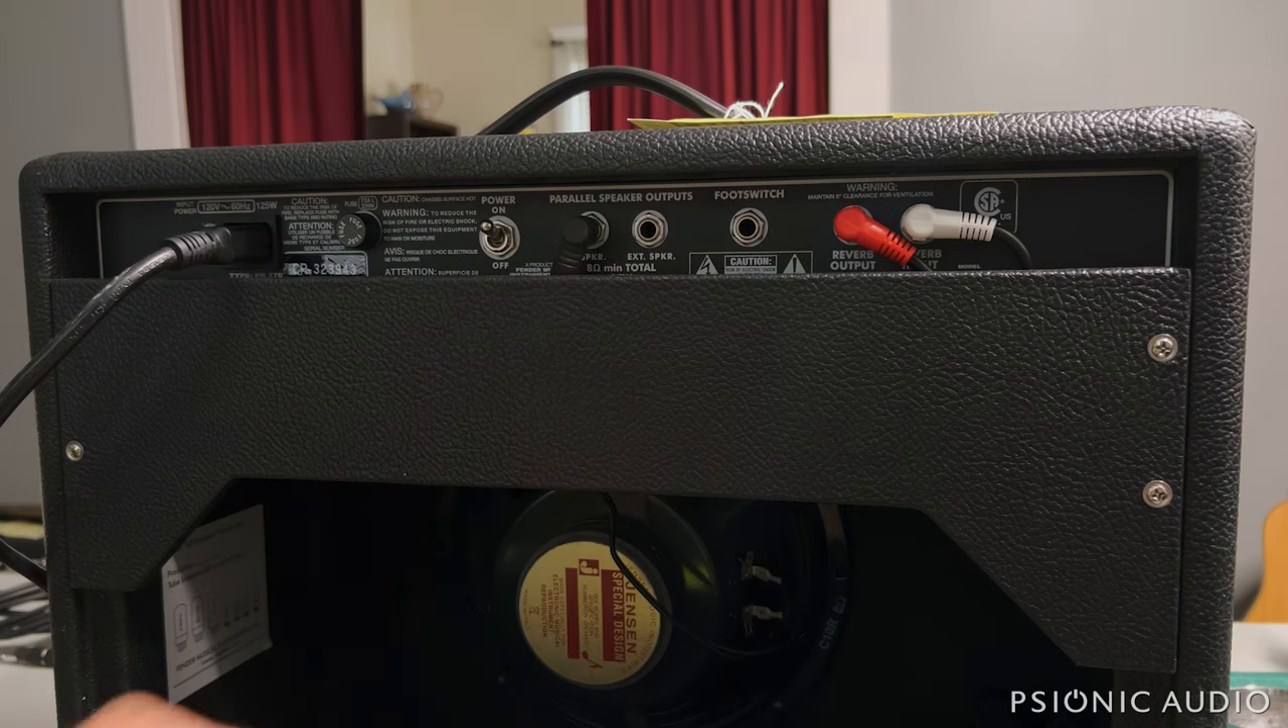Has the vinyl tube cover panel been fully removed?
No.